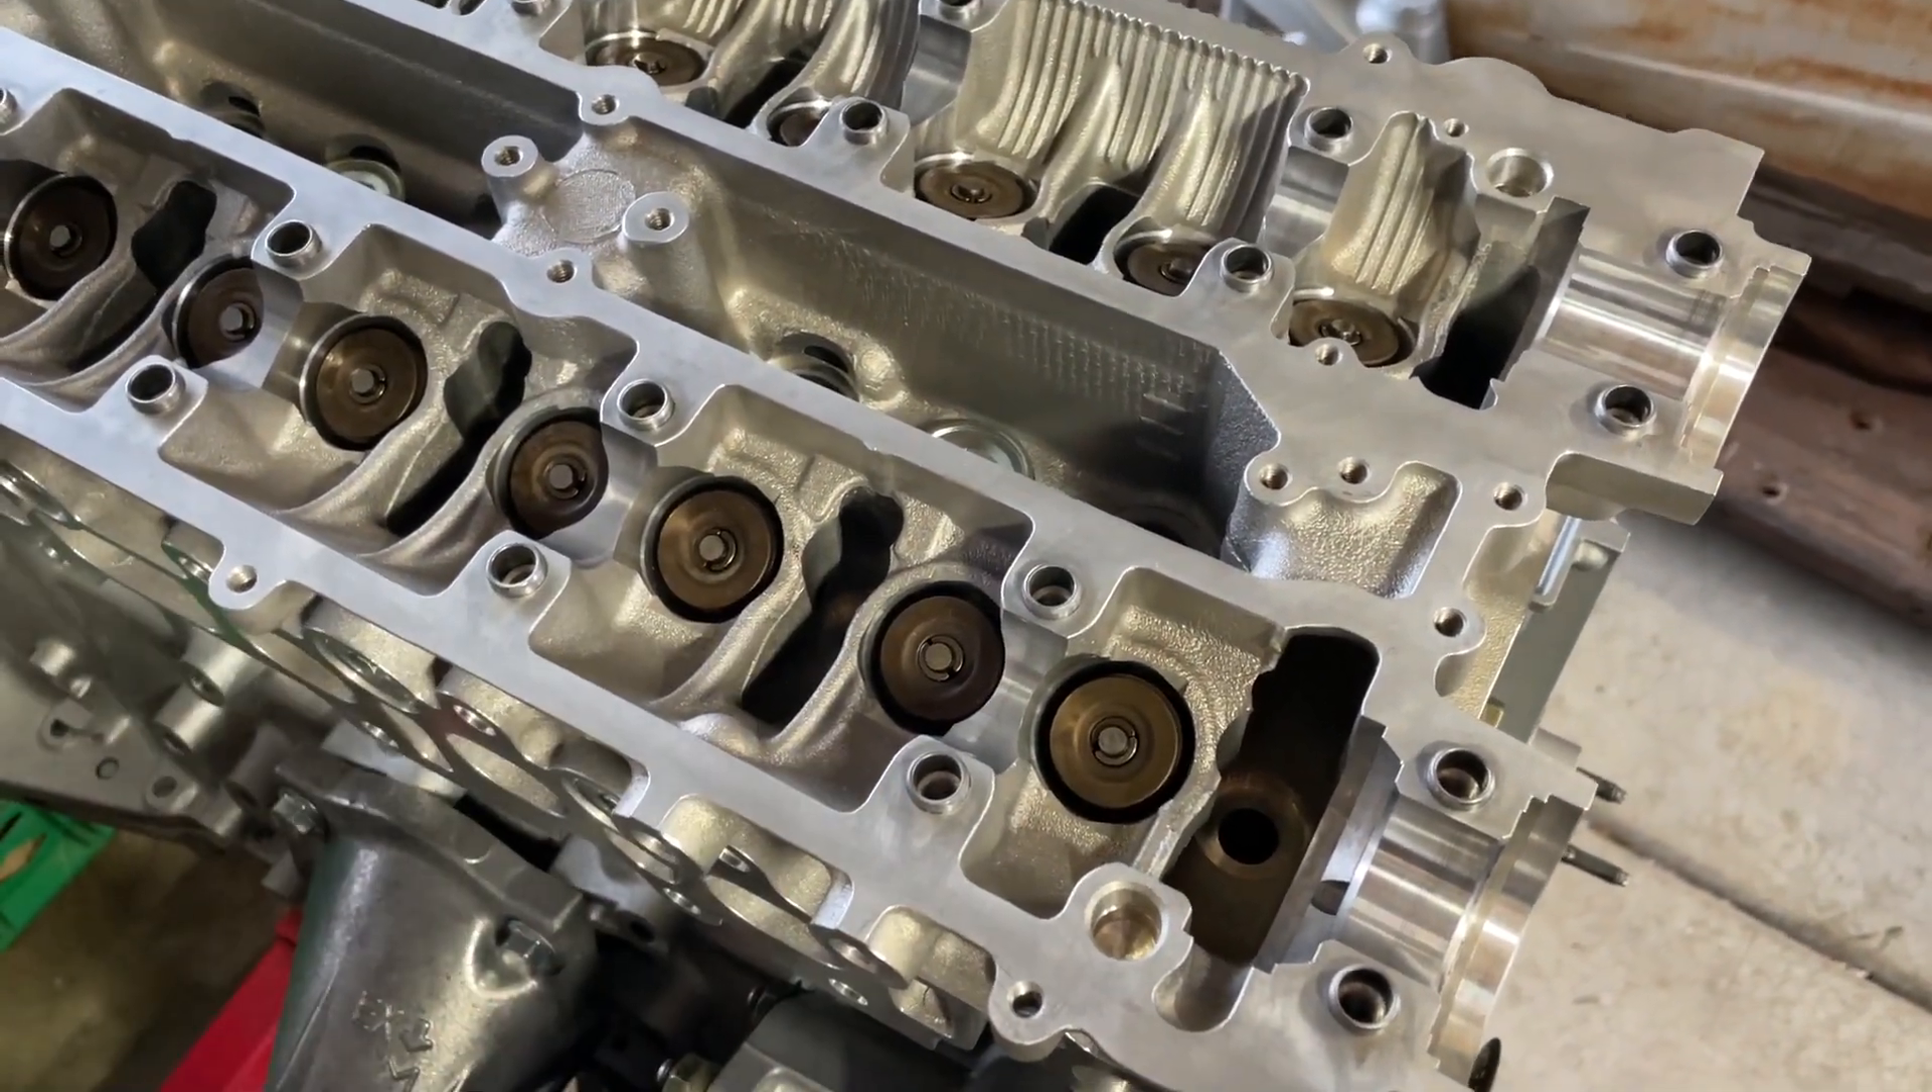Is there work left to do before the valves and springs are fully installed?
No.